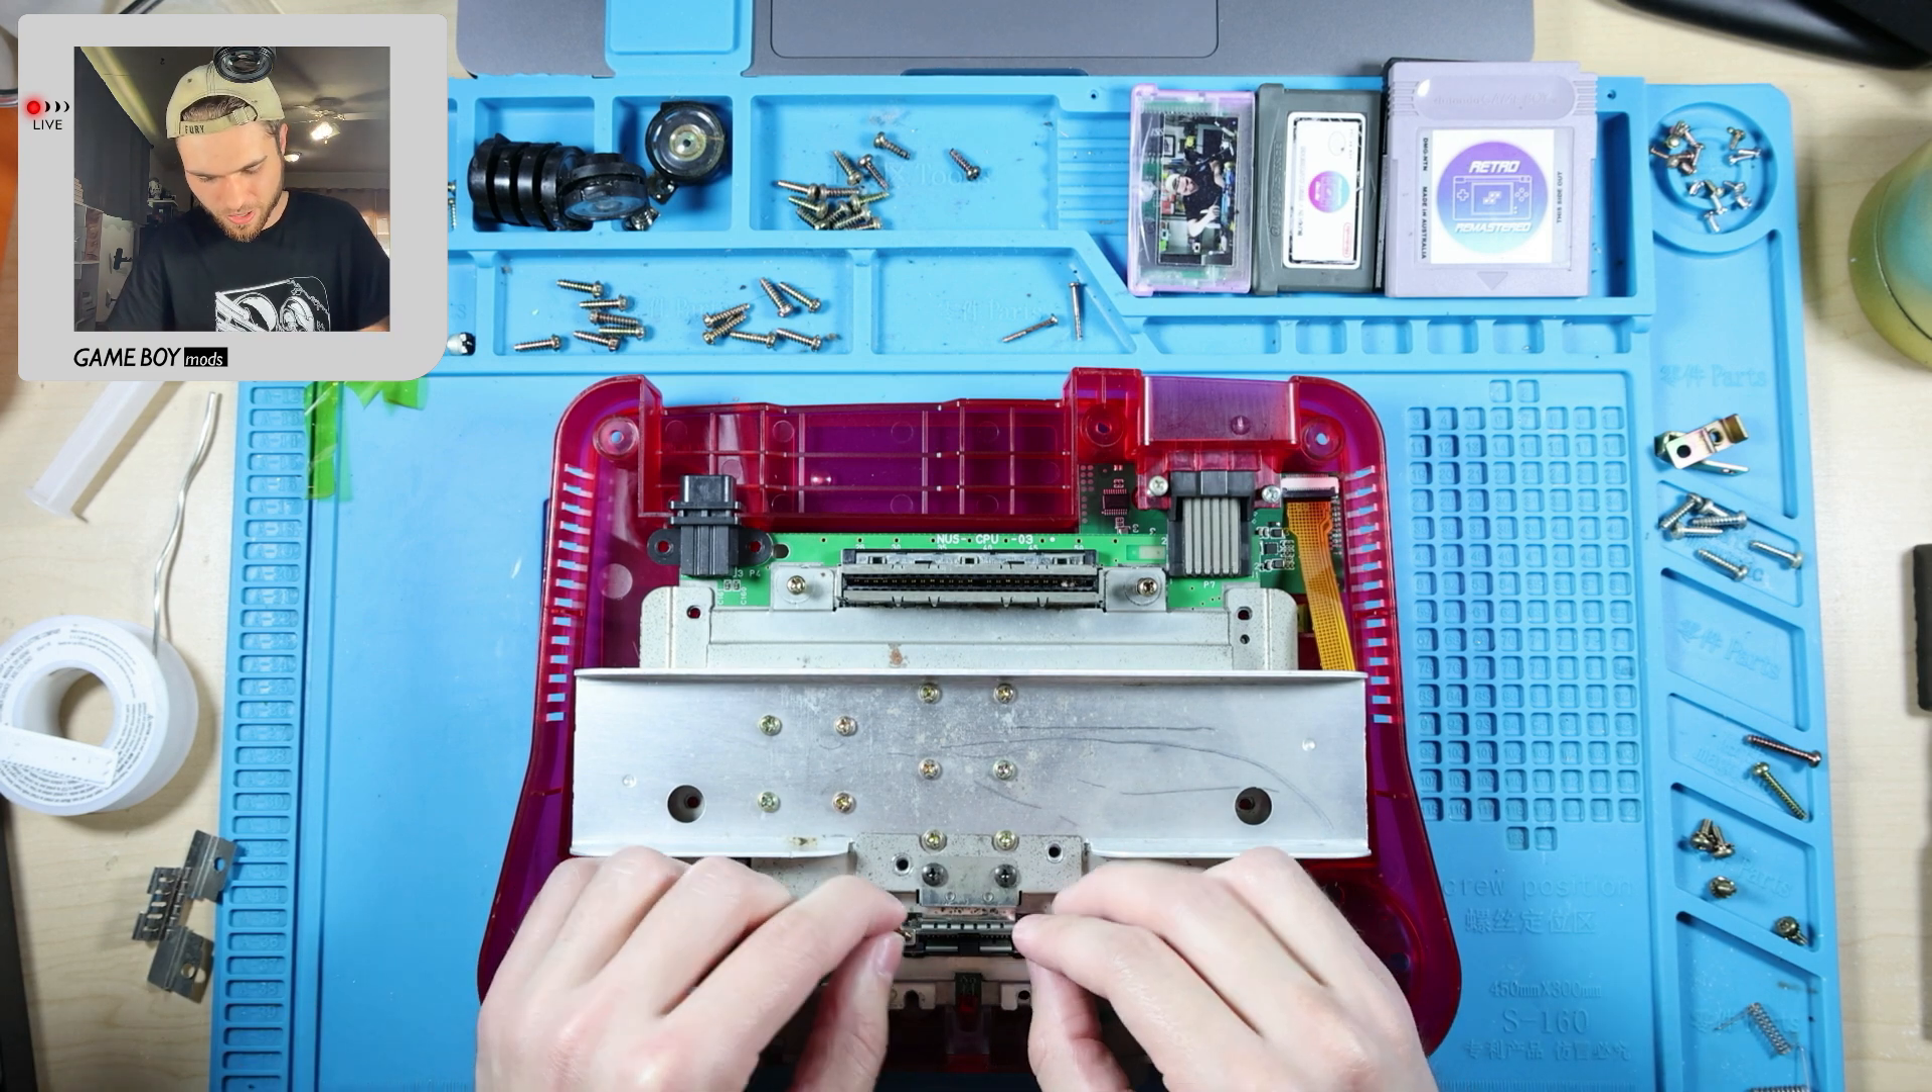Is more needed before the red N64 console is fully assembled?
Yes.